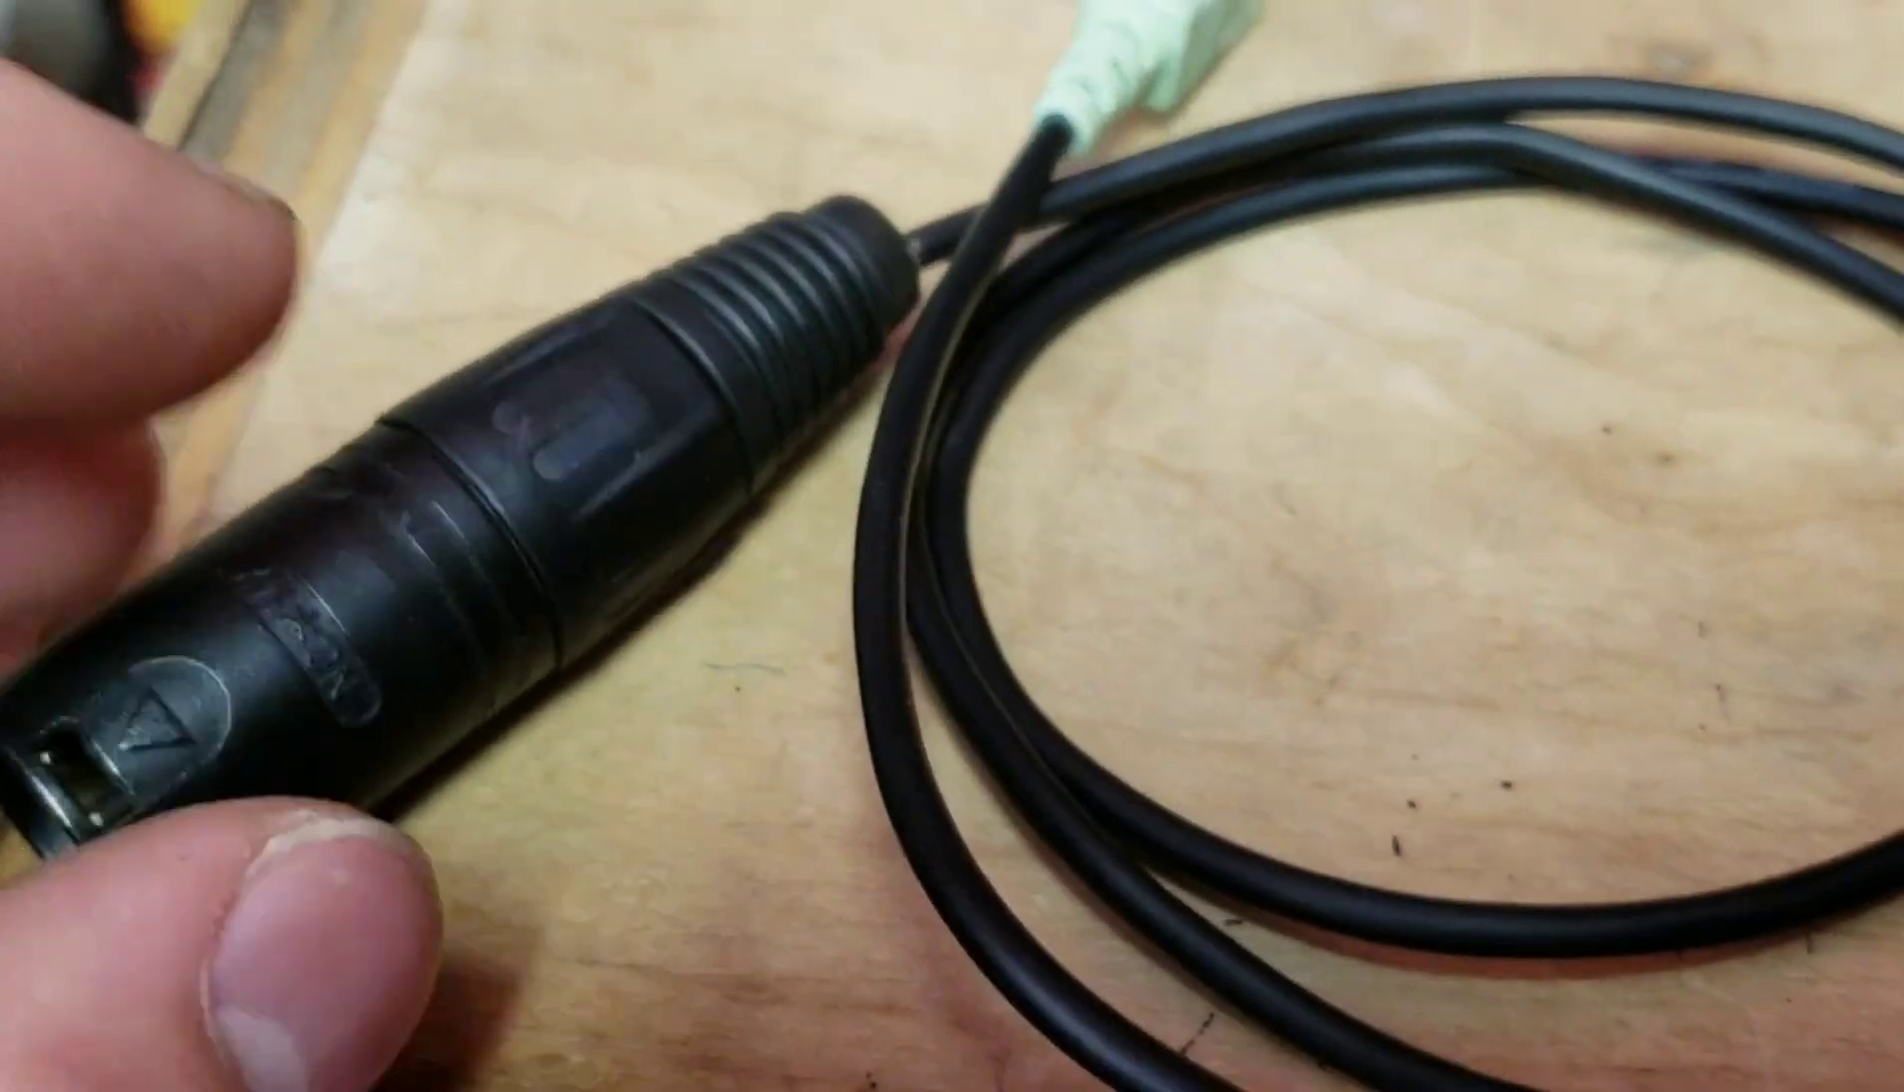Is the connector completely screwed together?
Yes.